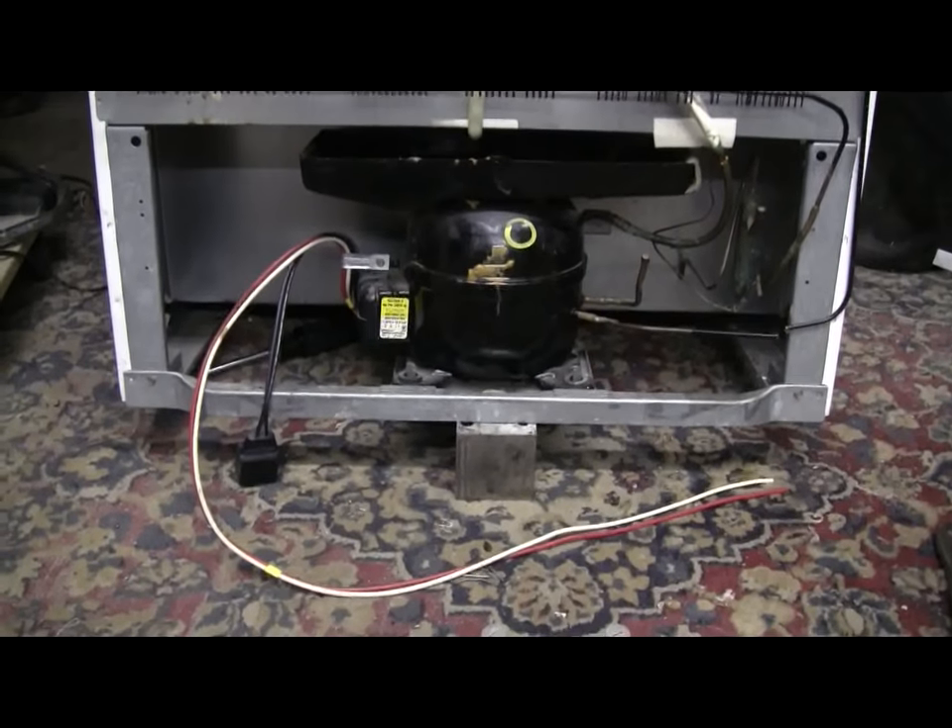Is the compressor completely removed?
No.